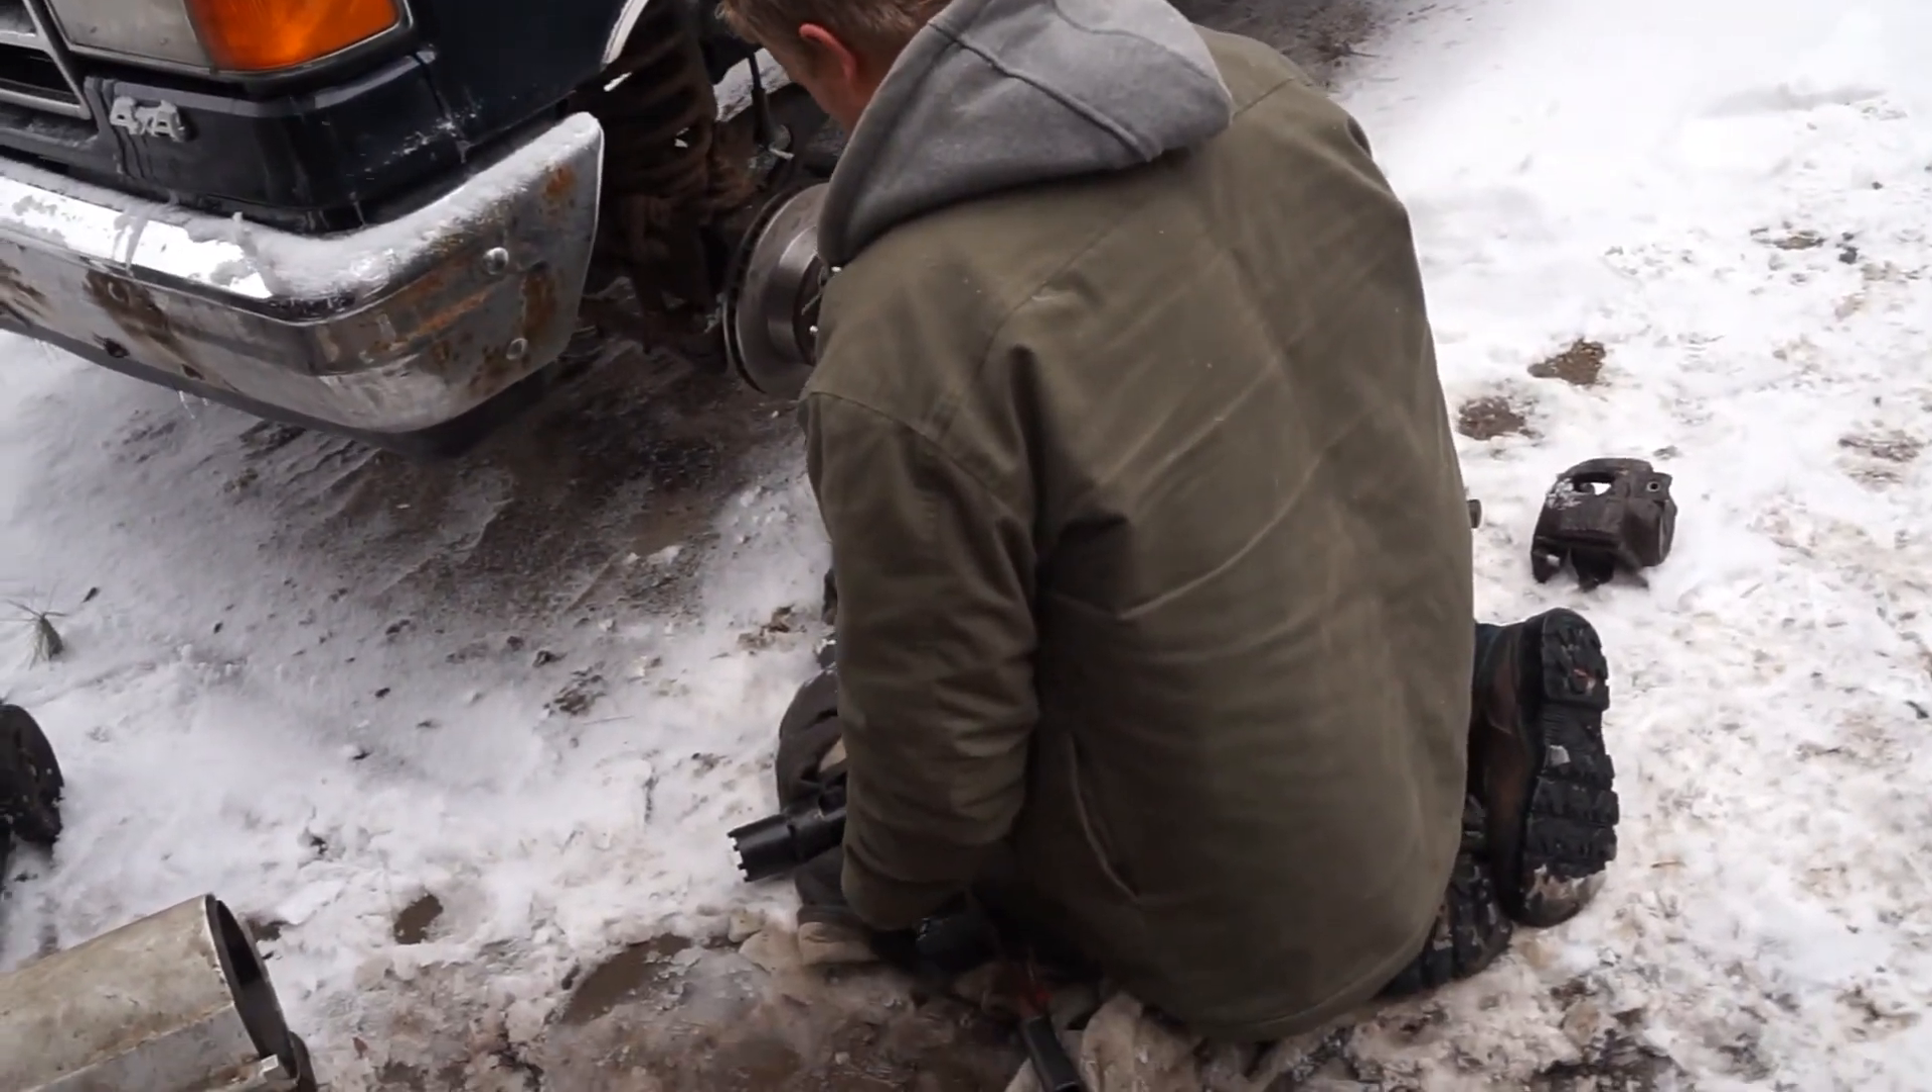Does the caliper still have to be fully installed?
Yes.